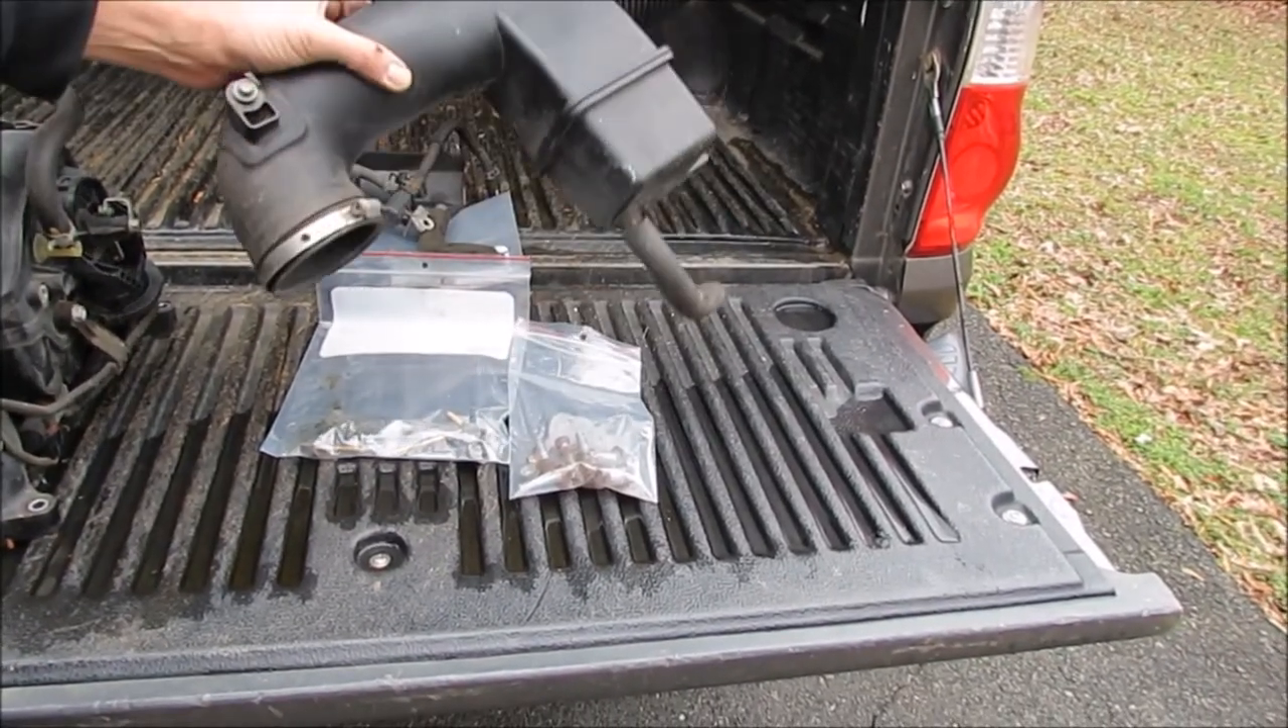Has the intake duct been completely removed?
Yes.